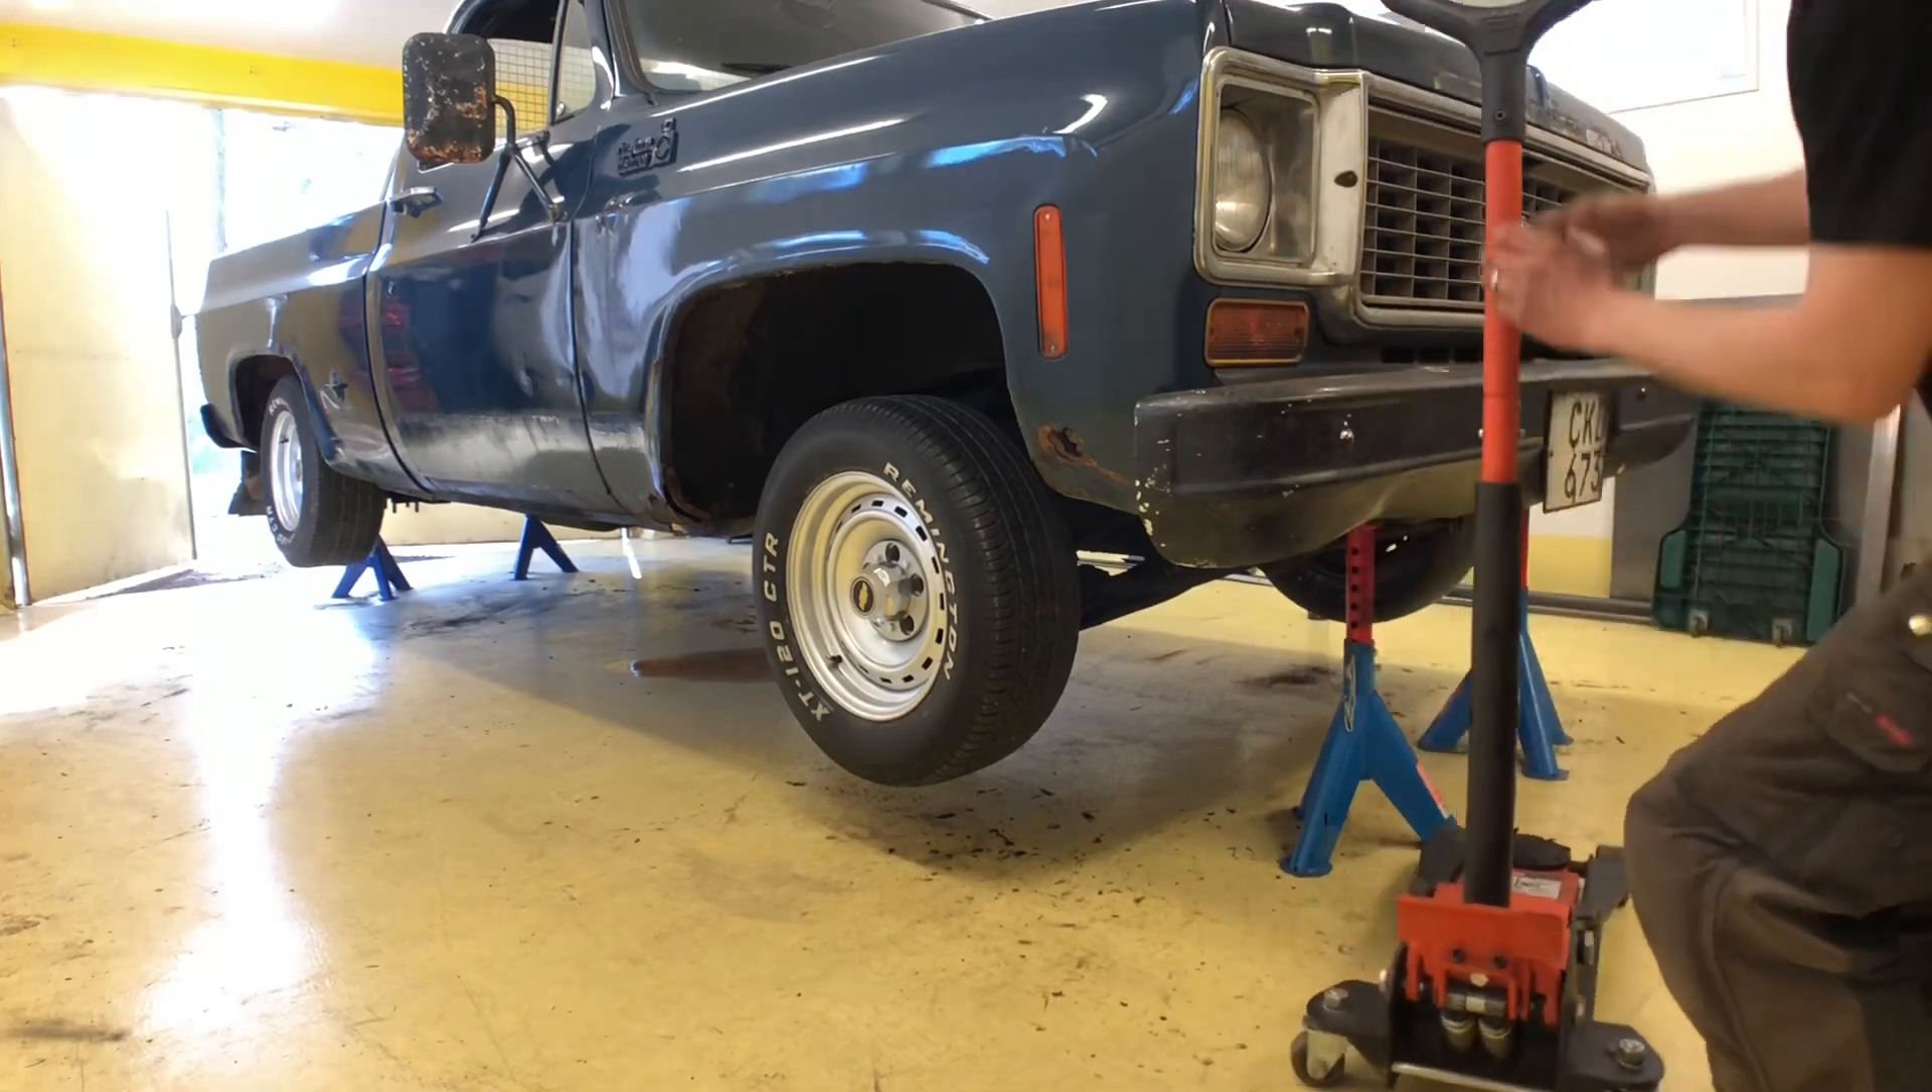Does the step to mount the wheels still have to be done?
No.